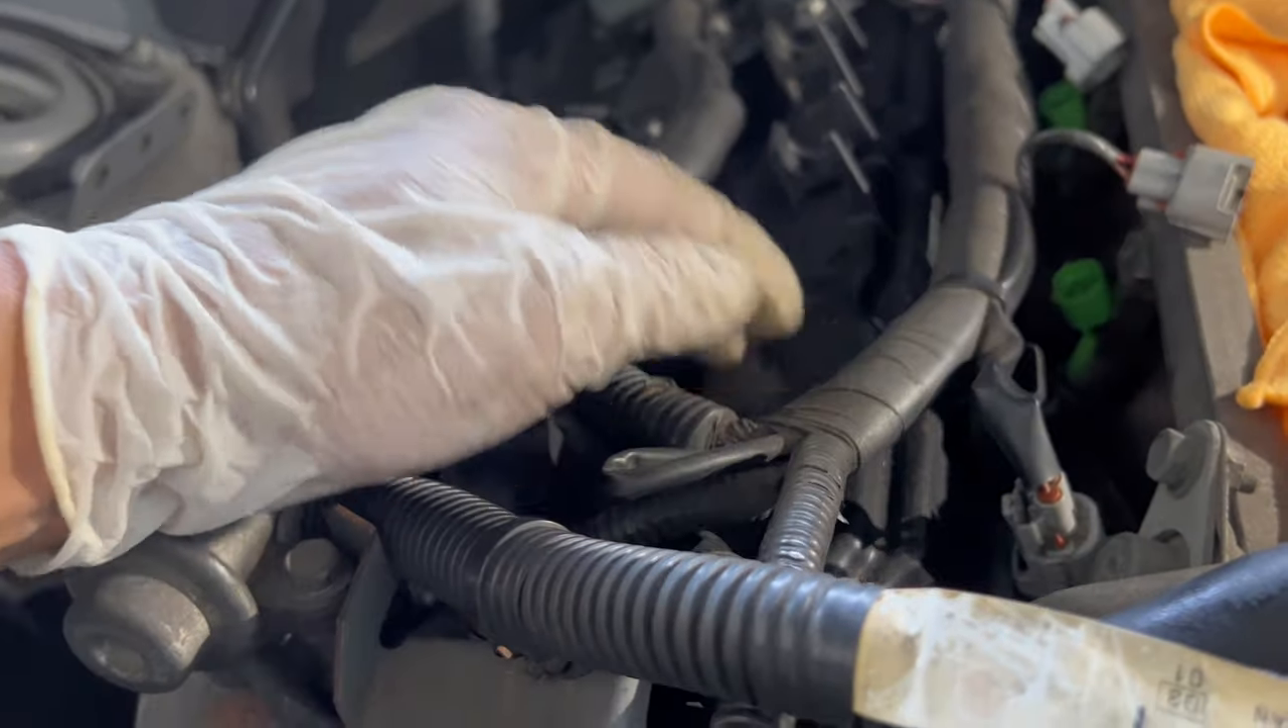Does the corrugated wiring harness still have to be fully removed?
Yes.